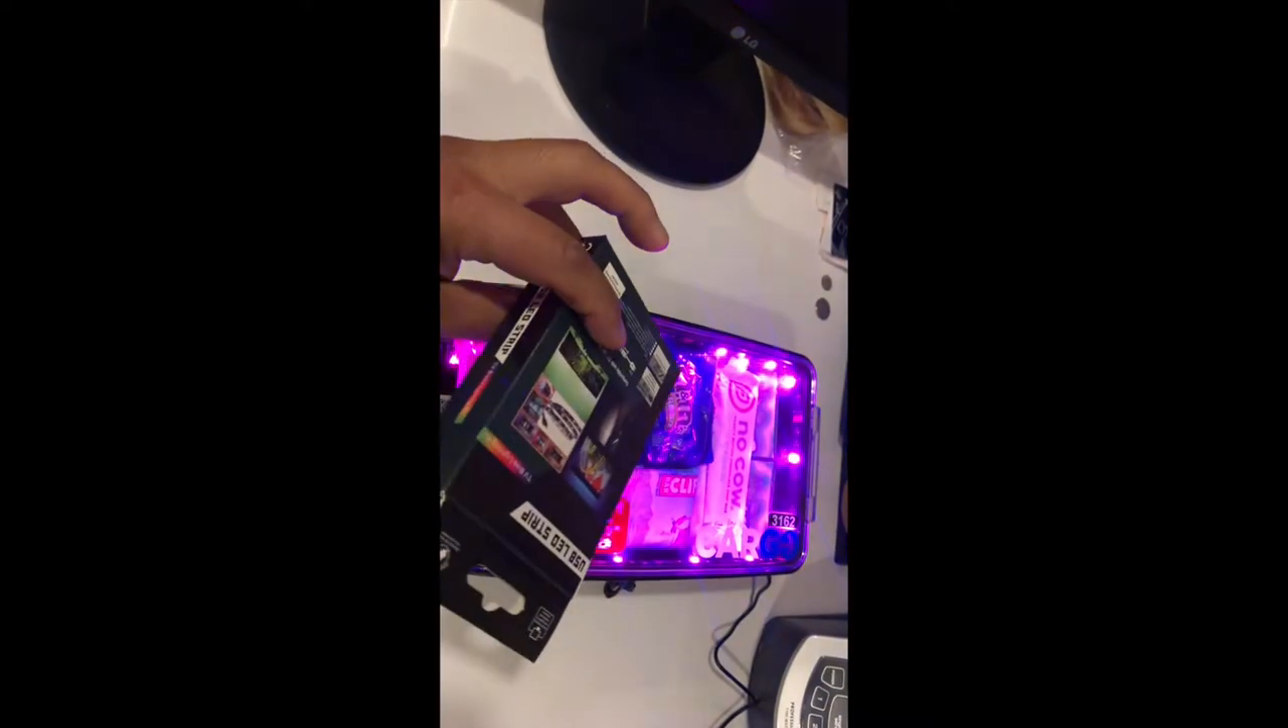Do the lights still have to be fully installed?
No.